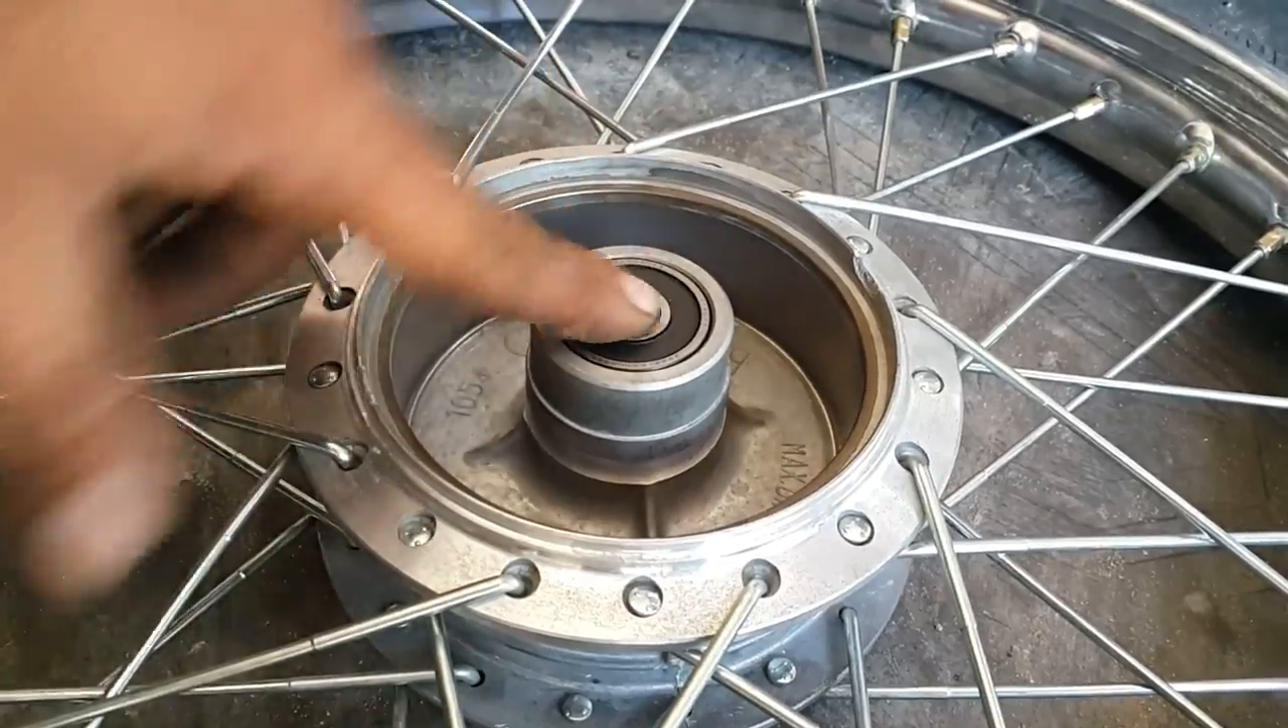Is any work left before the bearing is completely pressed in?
No.